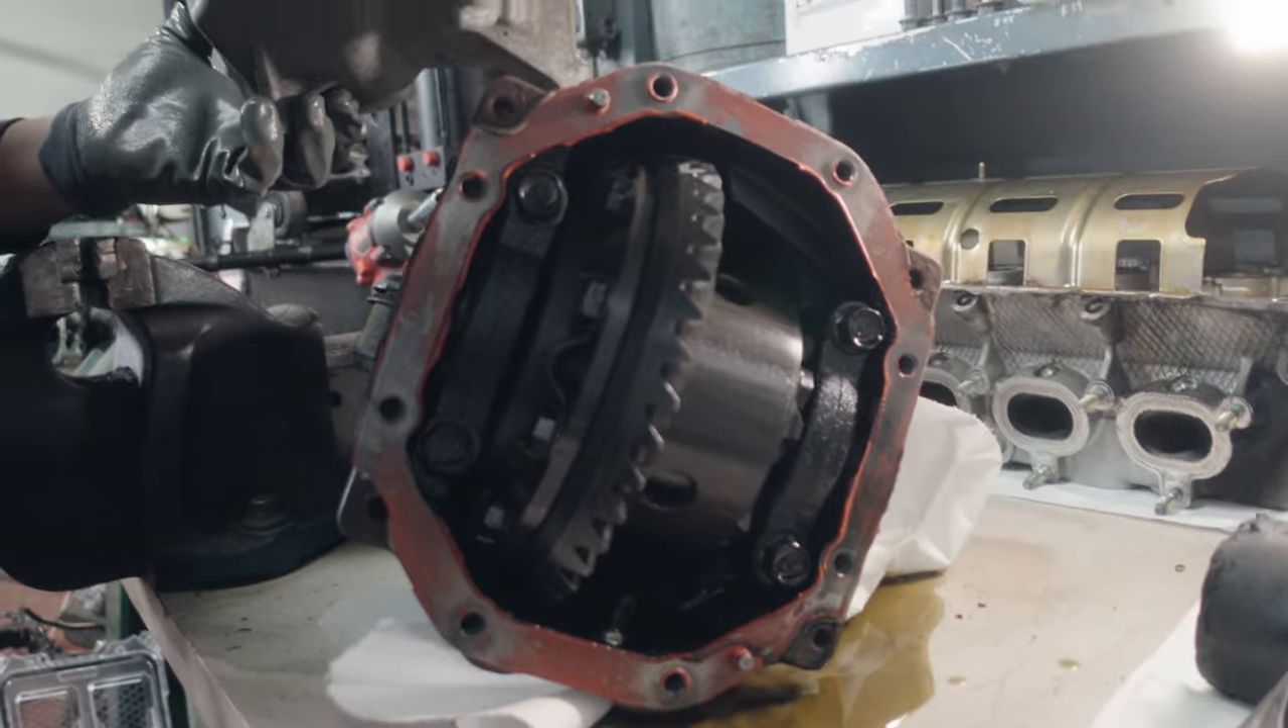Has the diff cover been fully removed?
Yes.